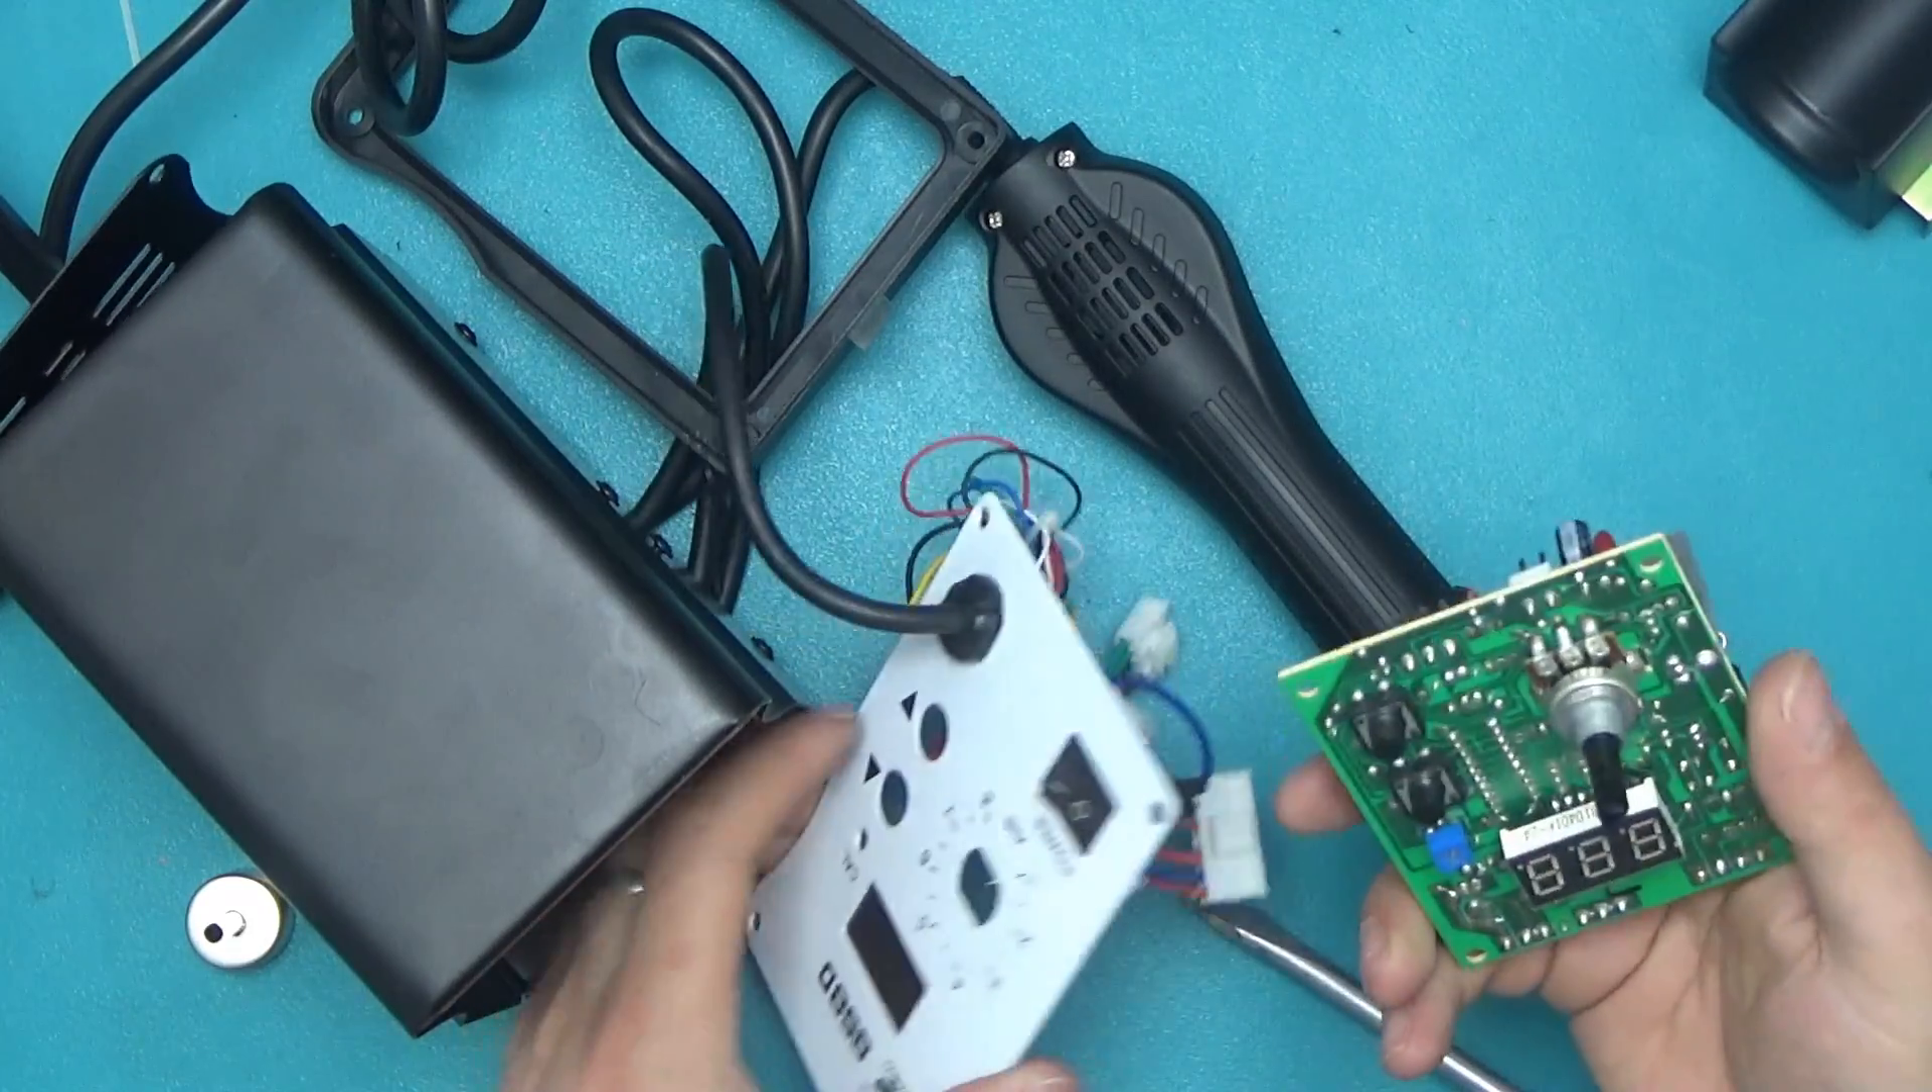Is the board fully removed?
Yes.